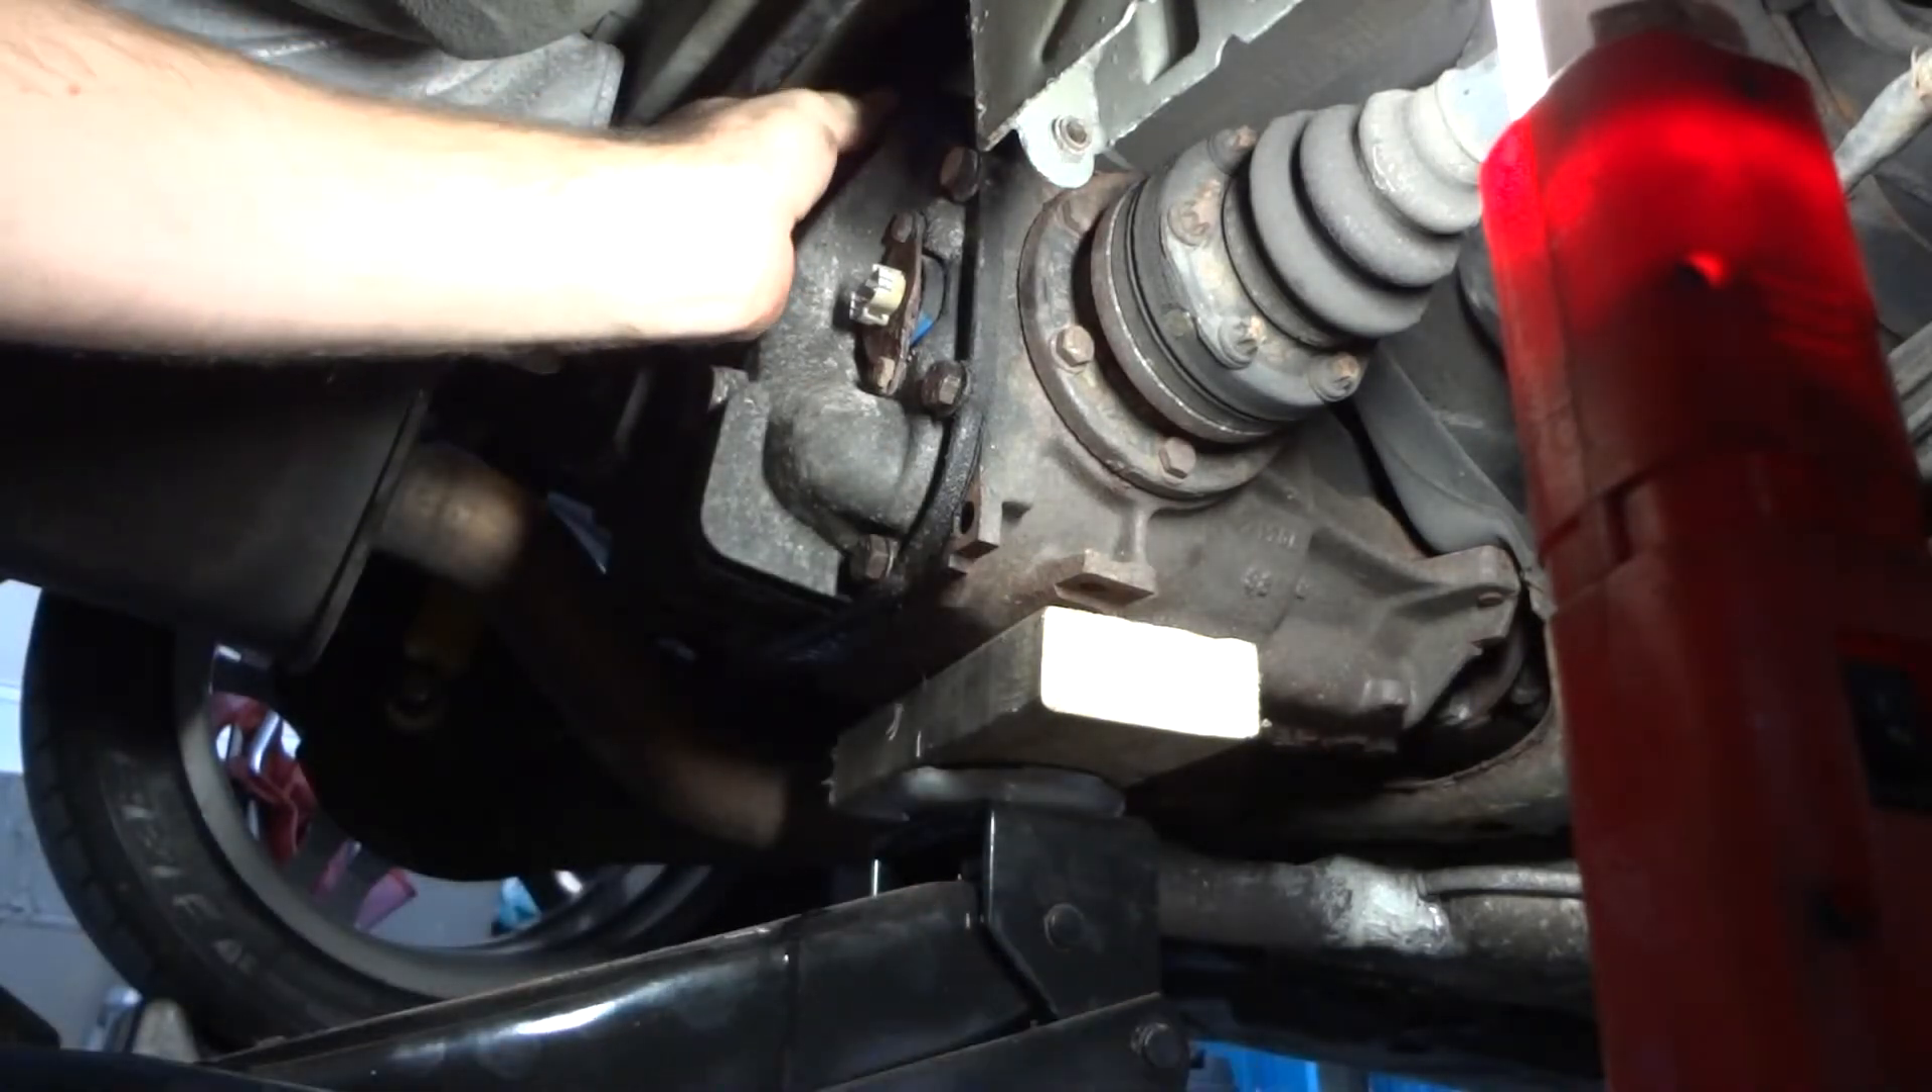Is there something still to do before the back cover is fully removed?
Yes.